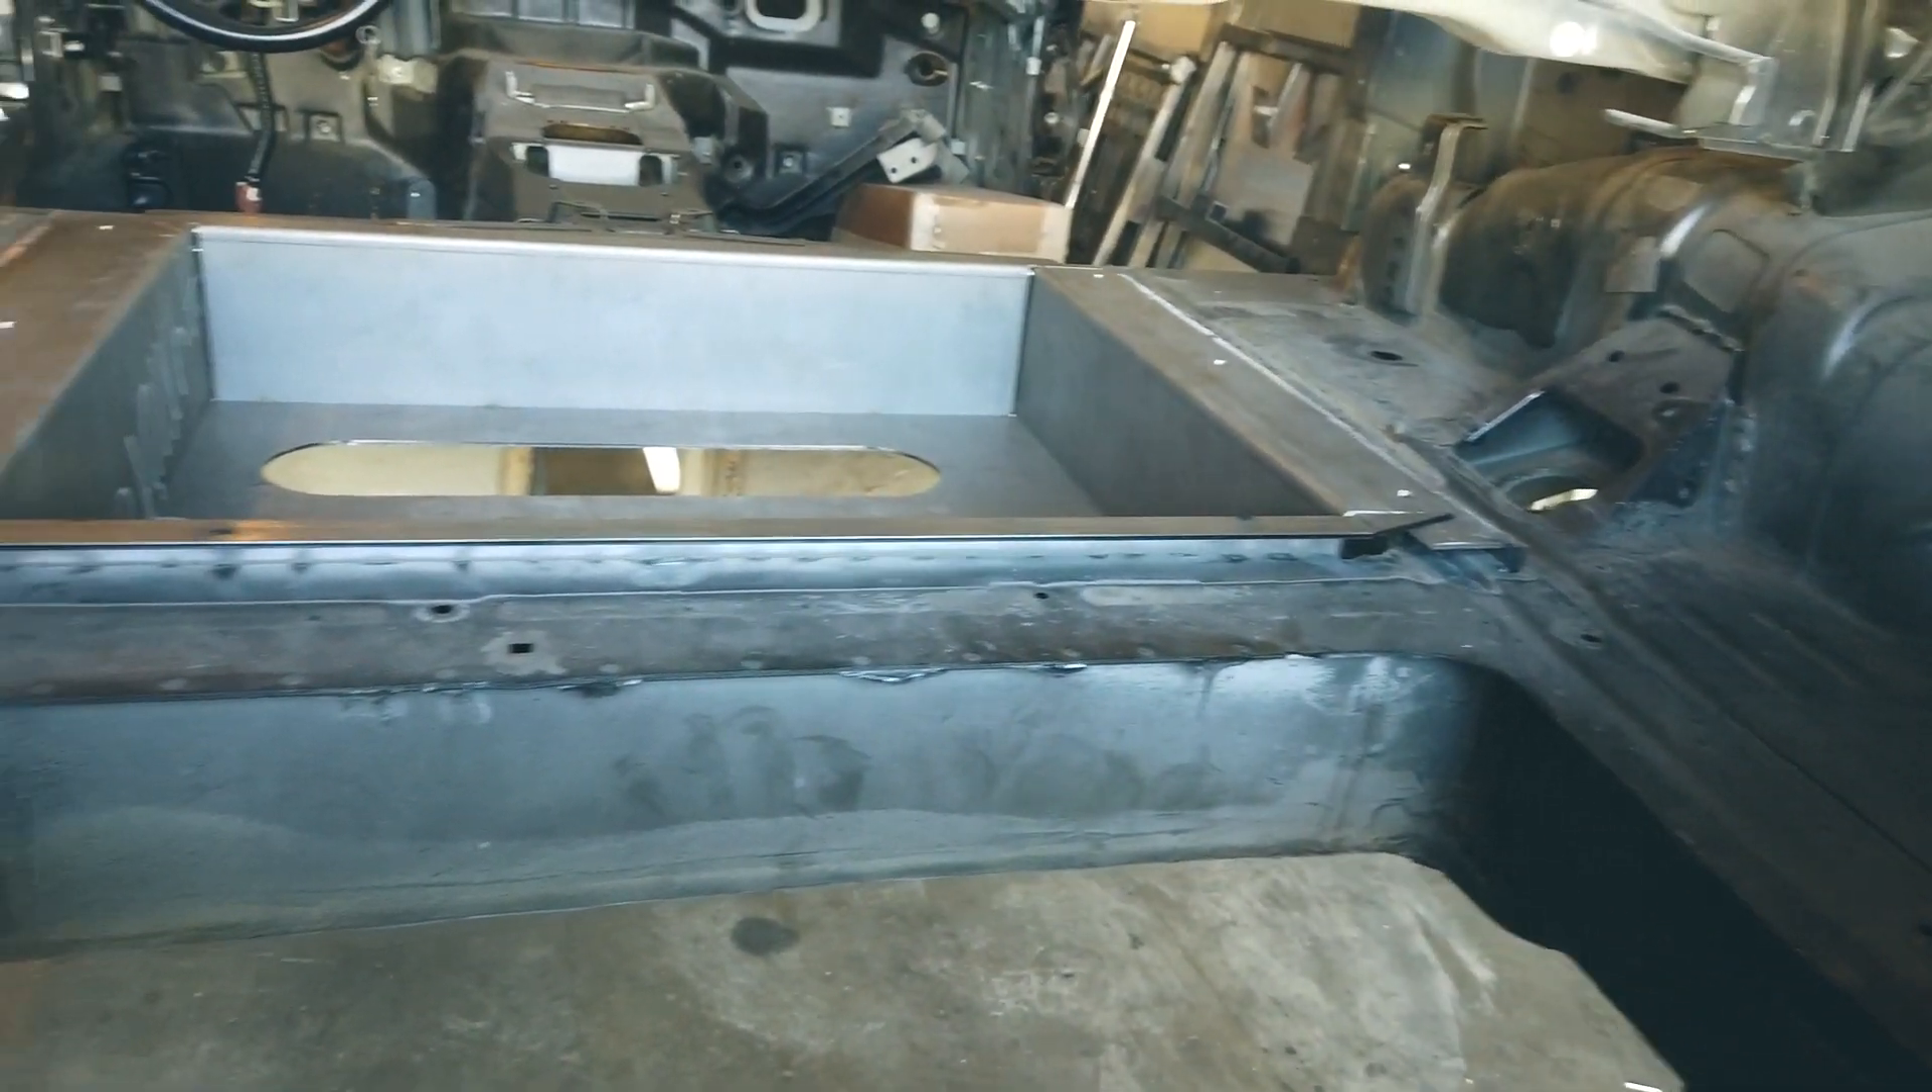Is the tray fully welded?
No.